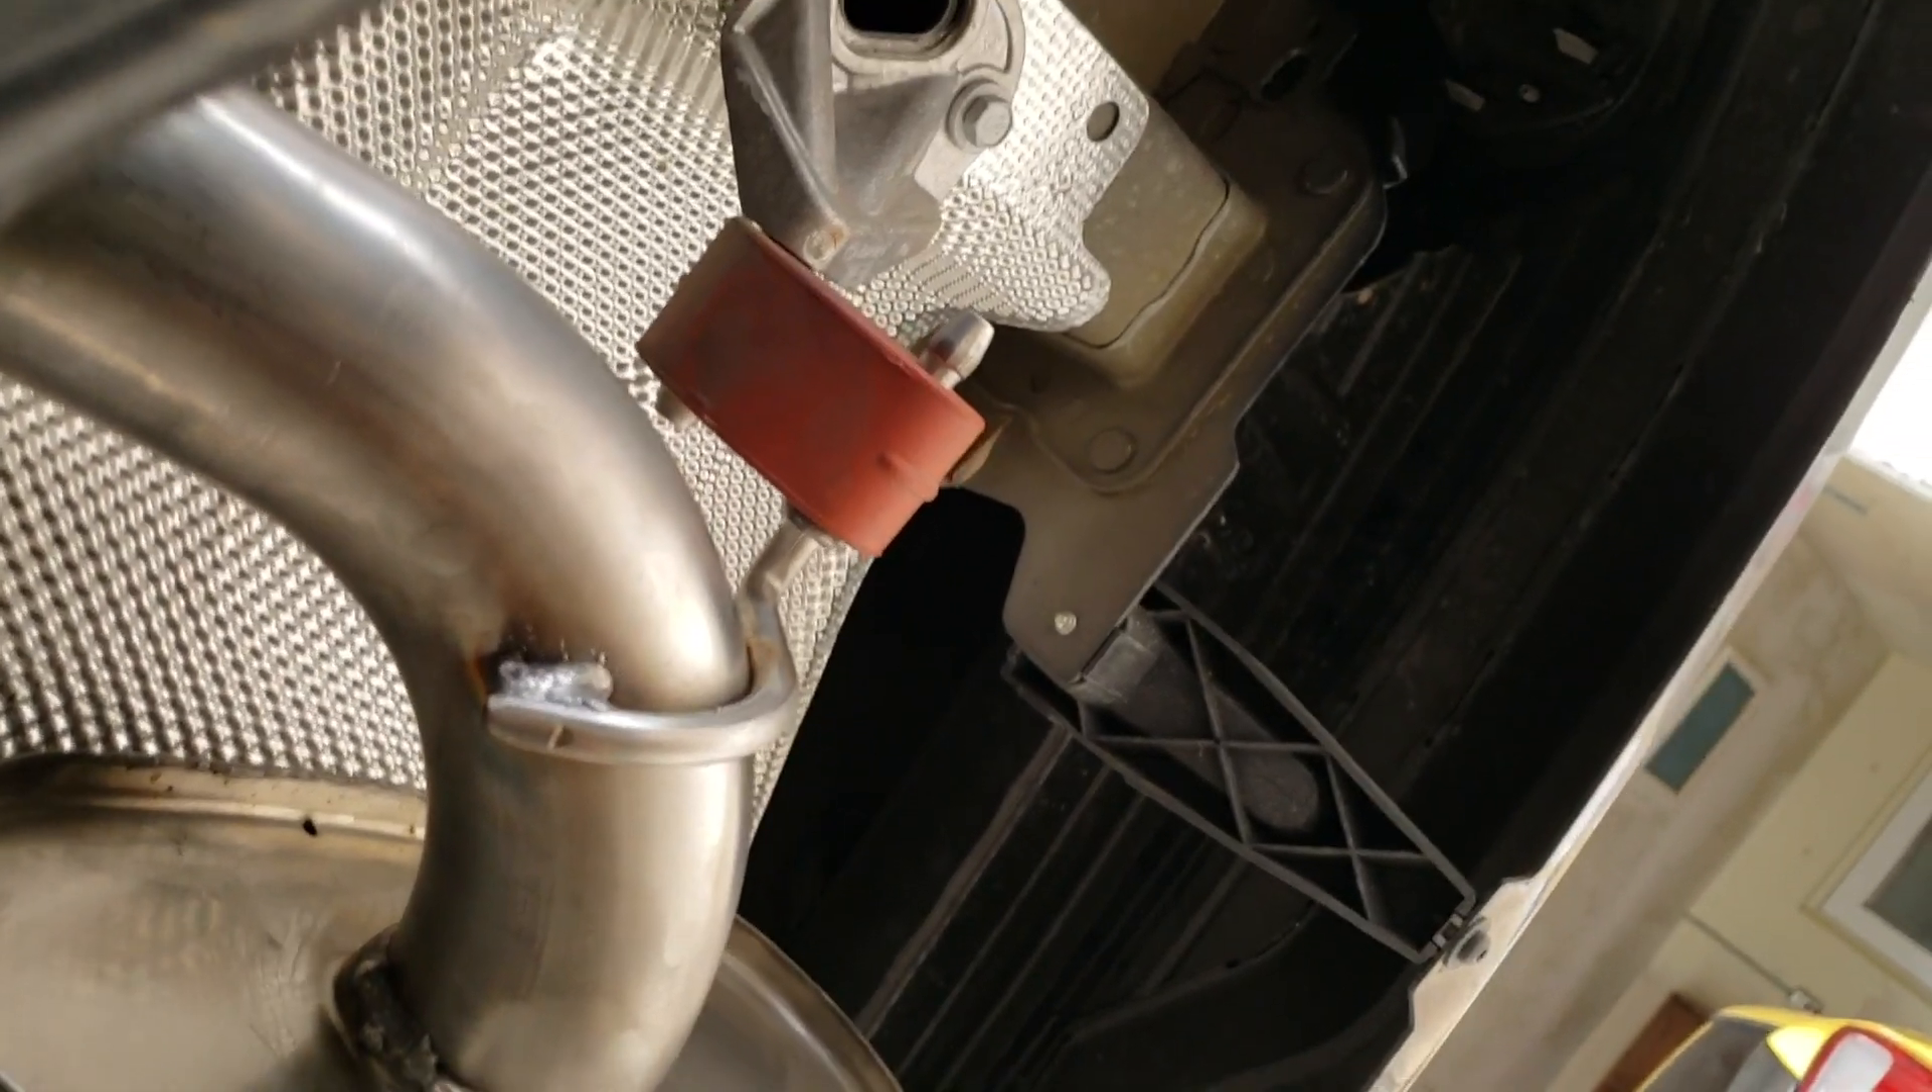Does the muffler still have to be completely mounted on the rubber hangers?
No.